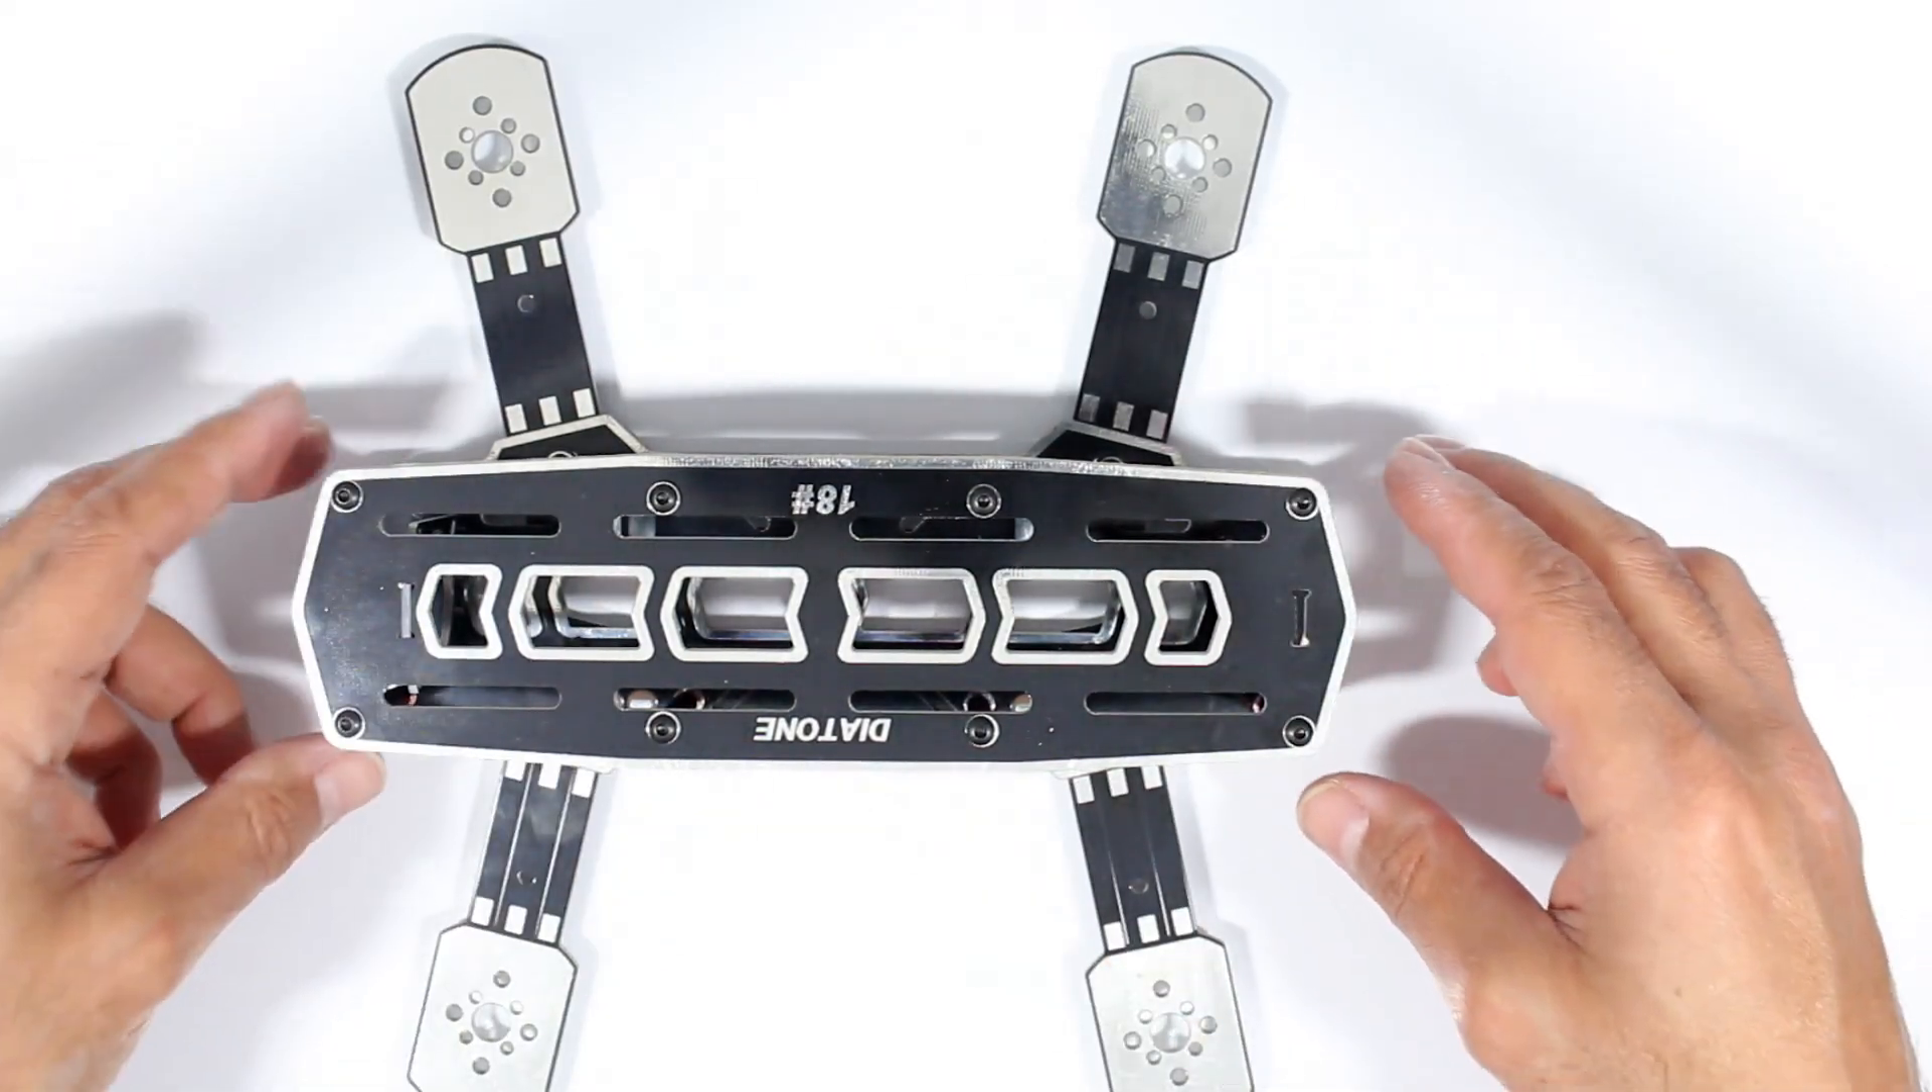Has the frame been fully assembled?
Yes.